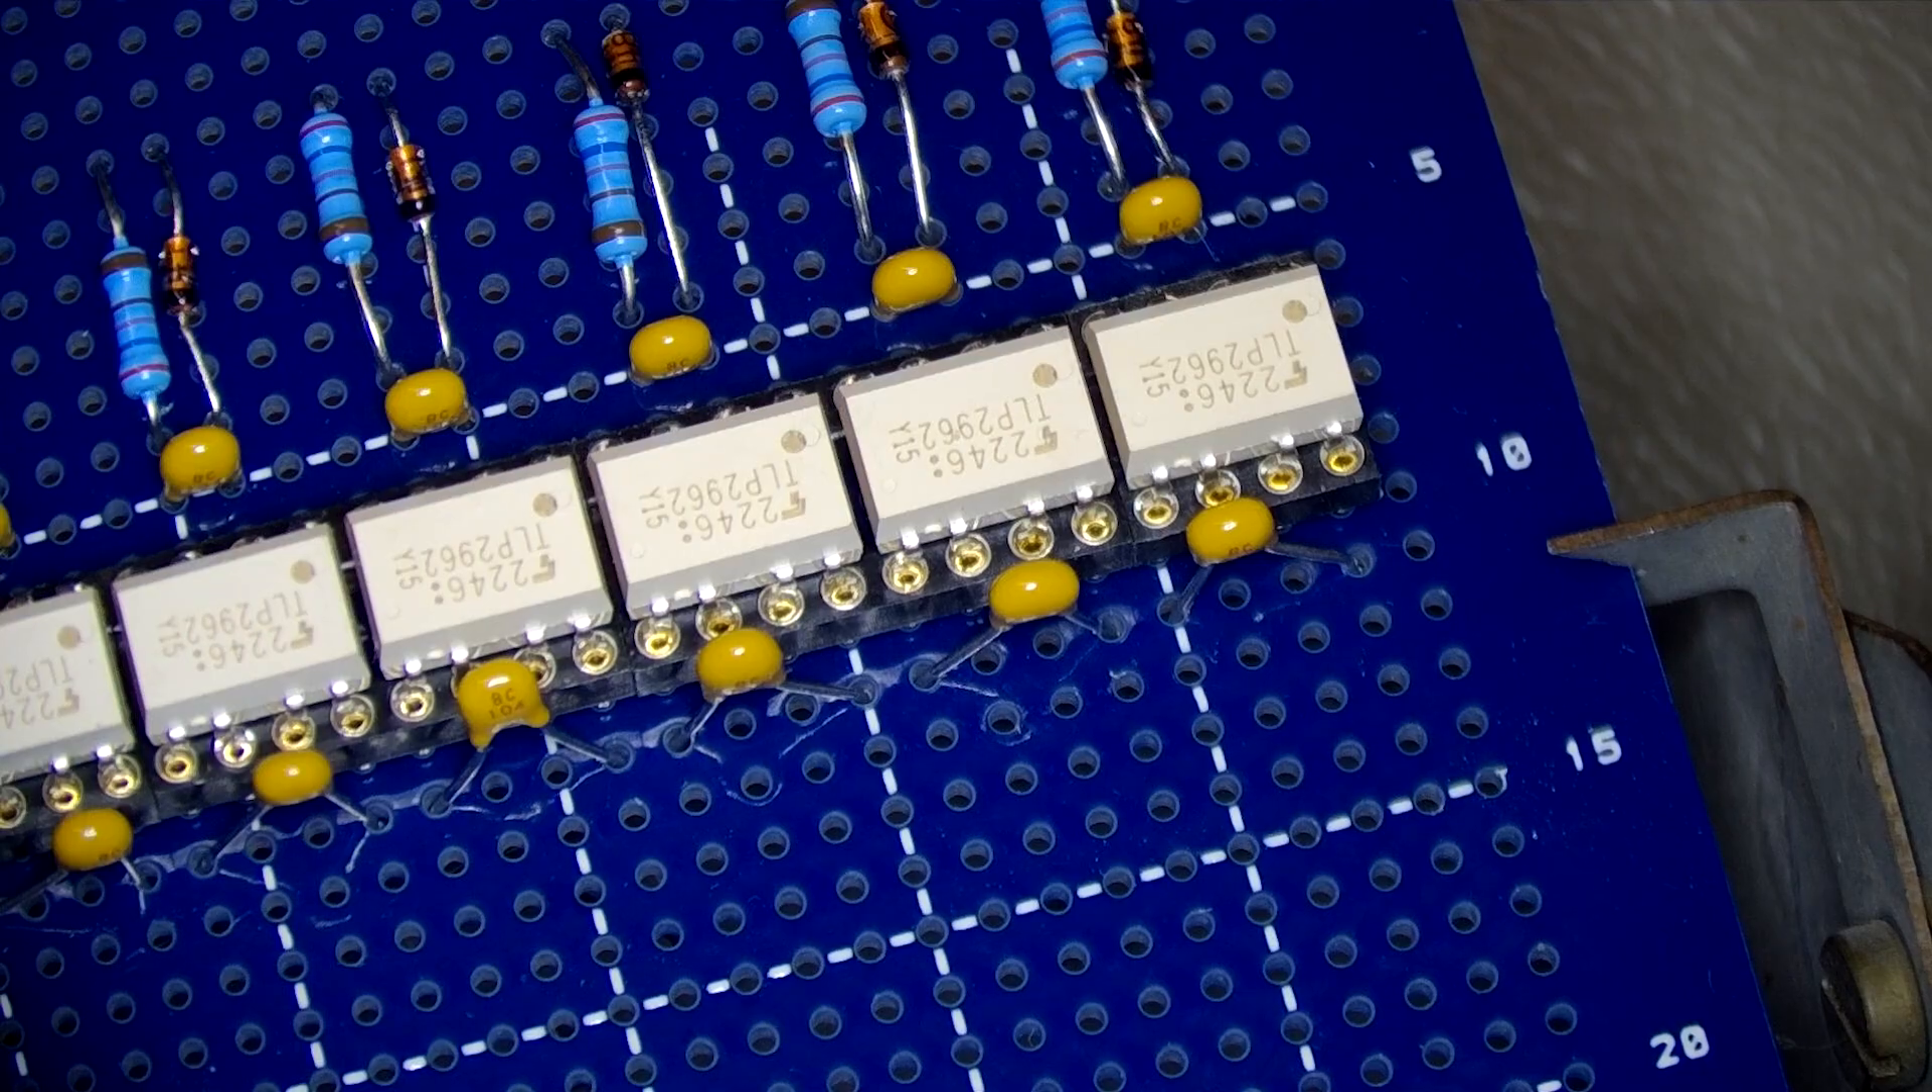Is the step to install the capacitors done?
Yes.